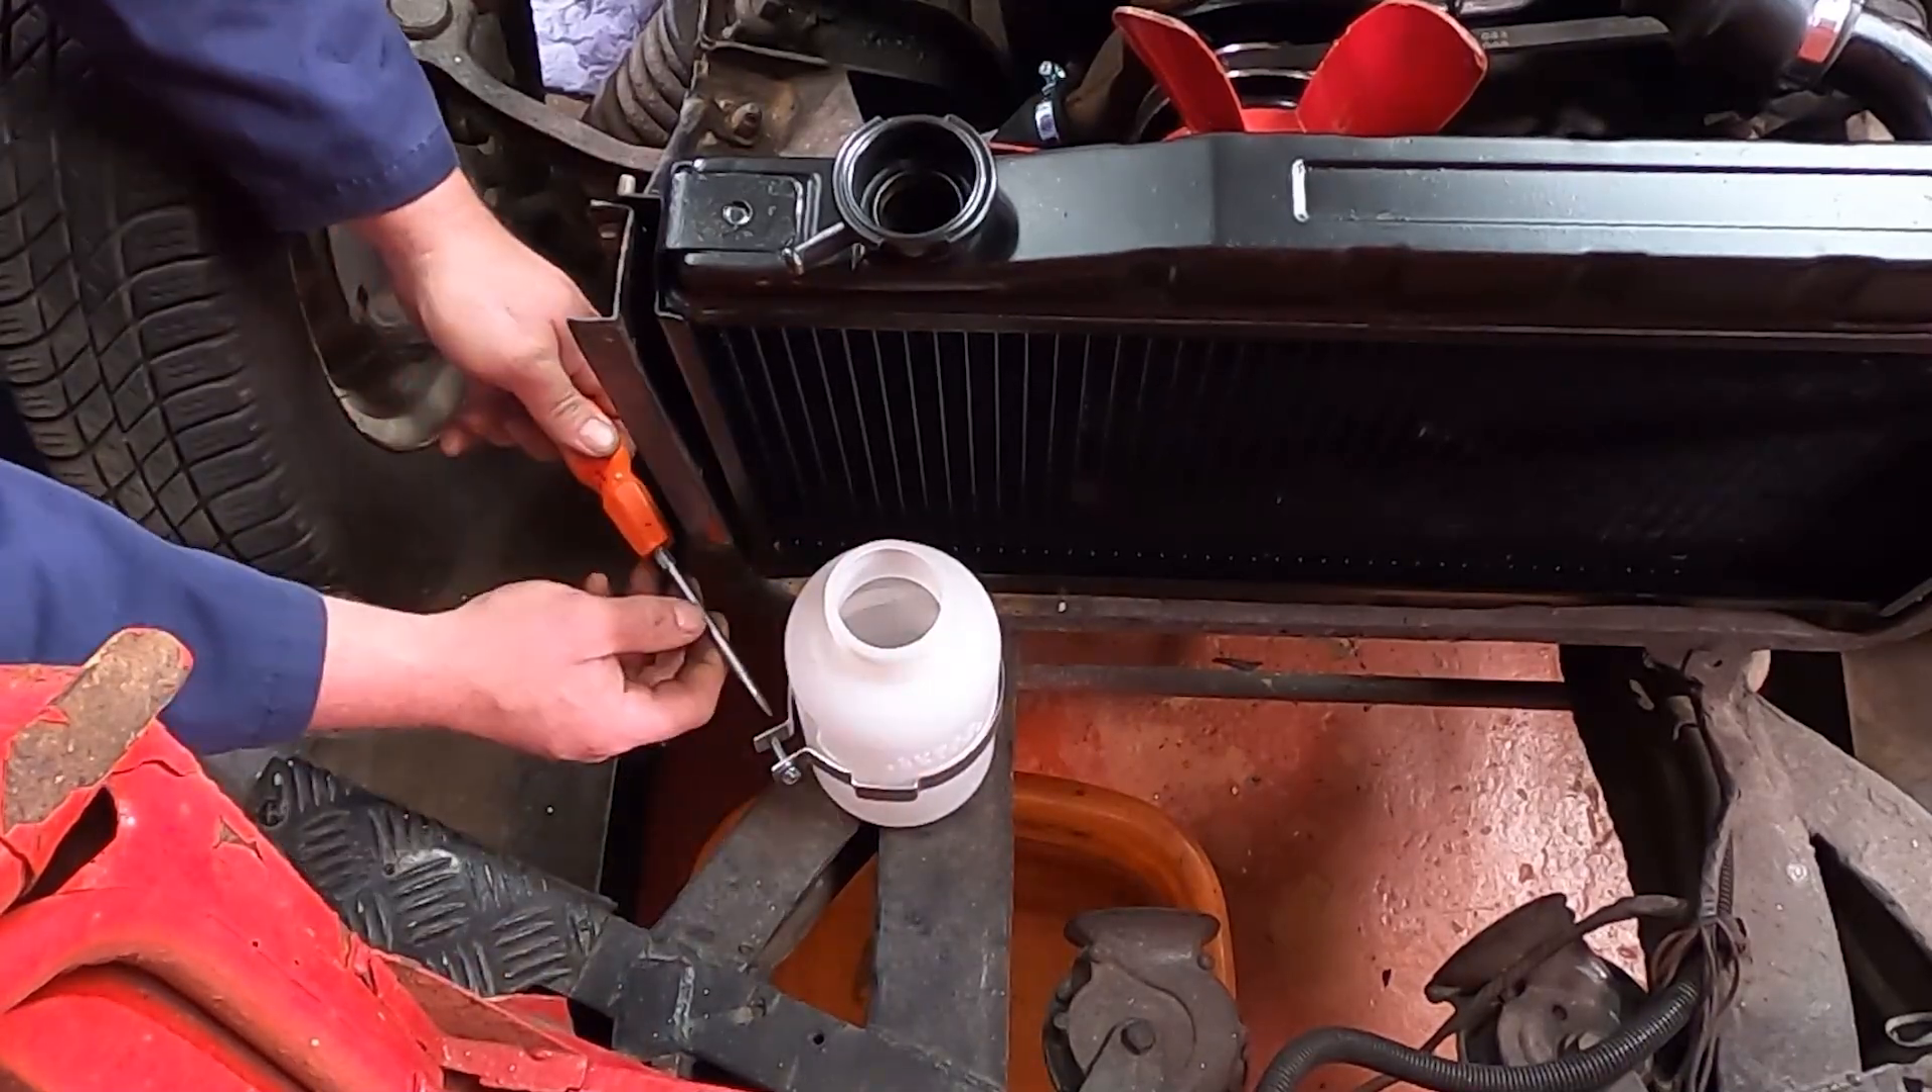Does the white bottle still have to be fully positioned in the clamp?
No.